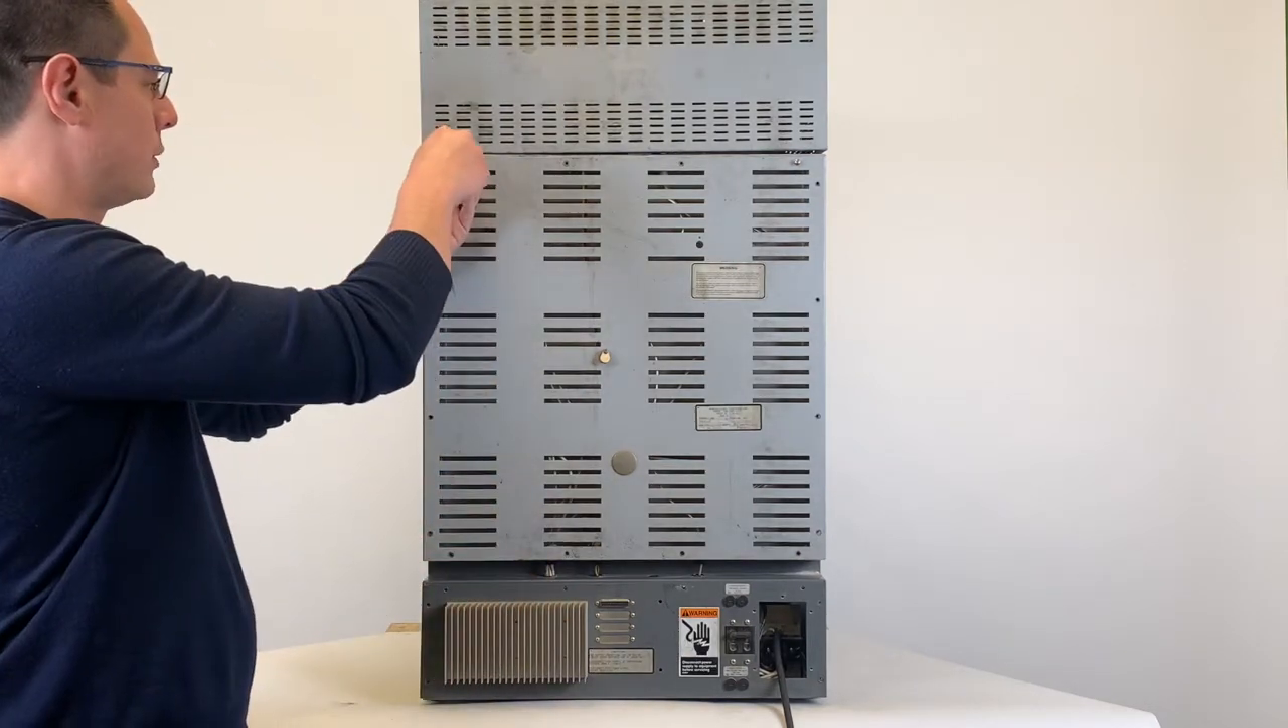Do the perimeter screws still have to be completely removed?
Yes.